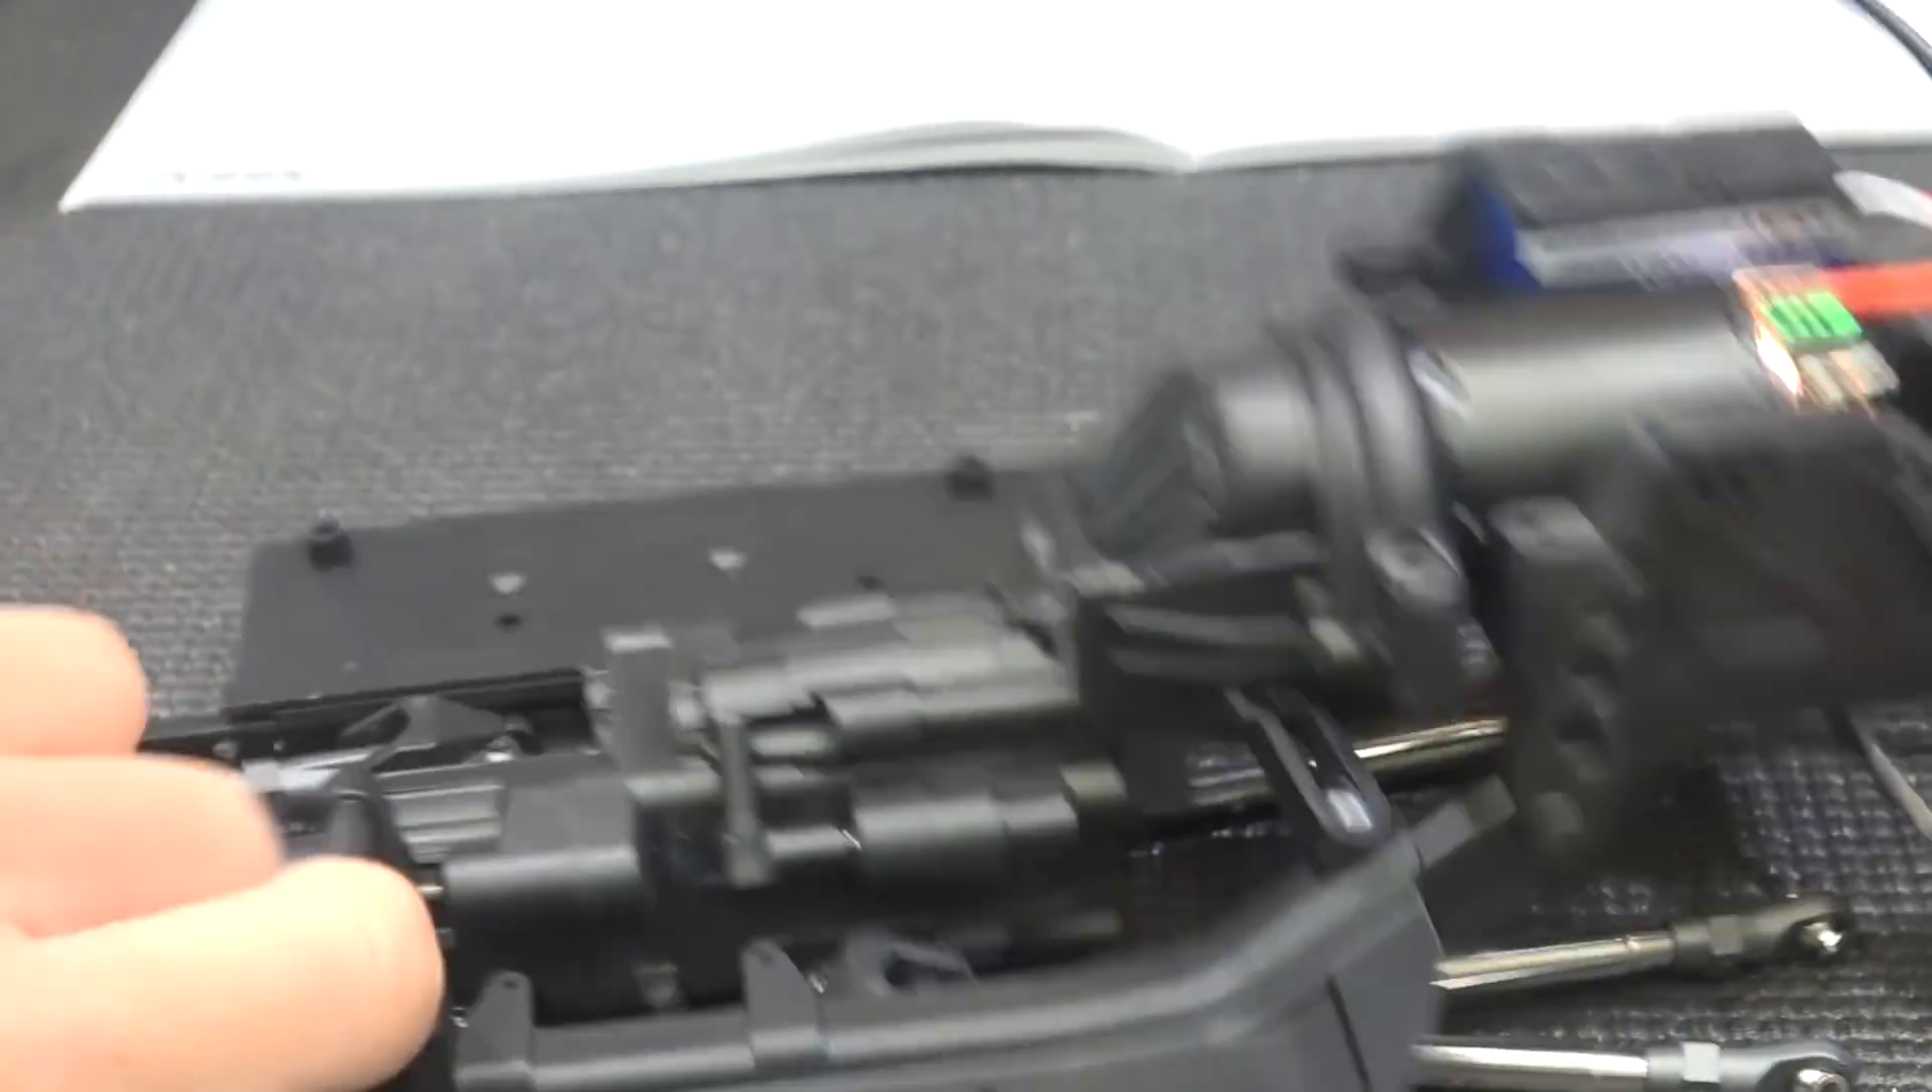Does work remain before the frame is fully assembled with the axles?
Yes.